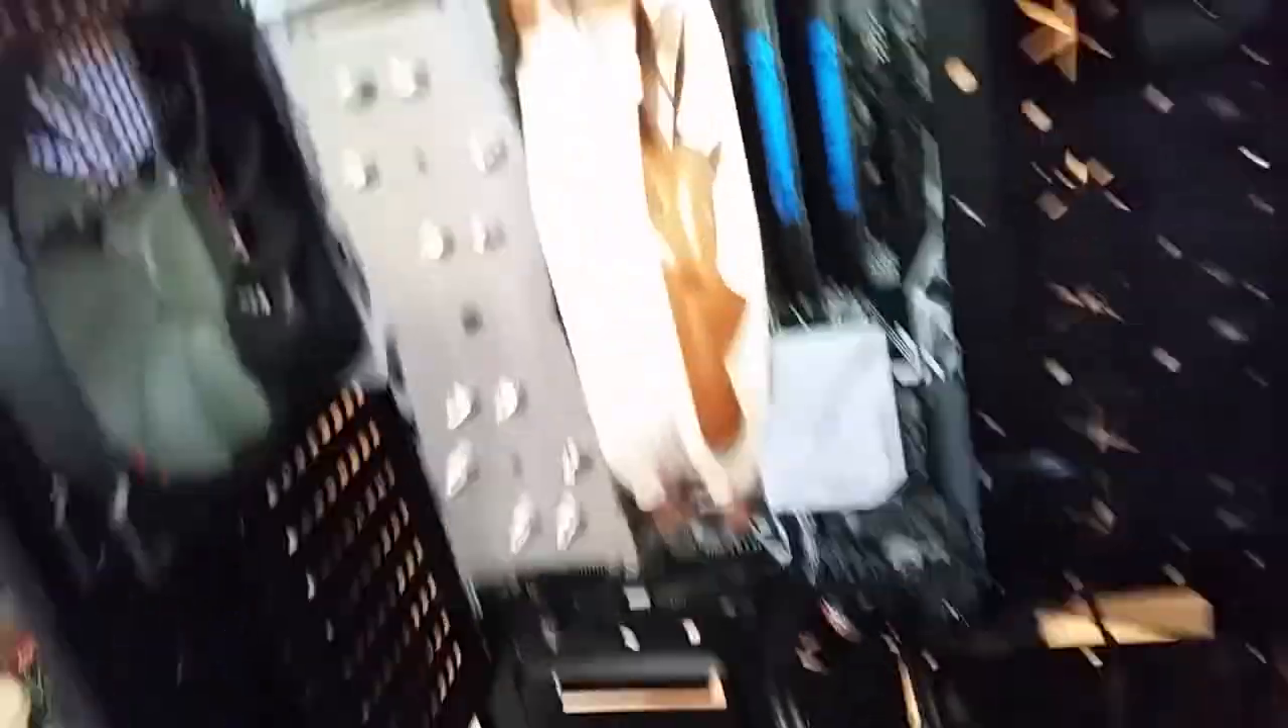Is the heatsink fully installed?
Yes.